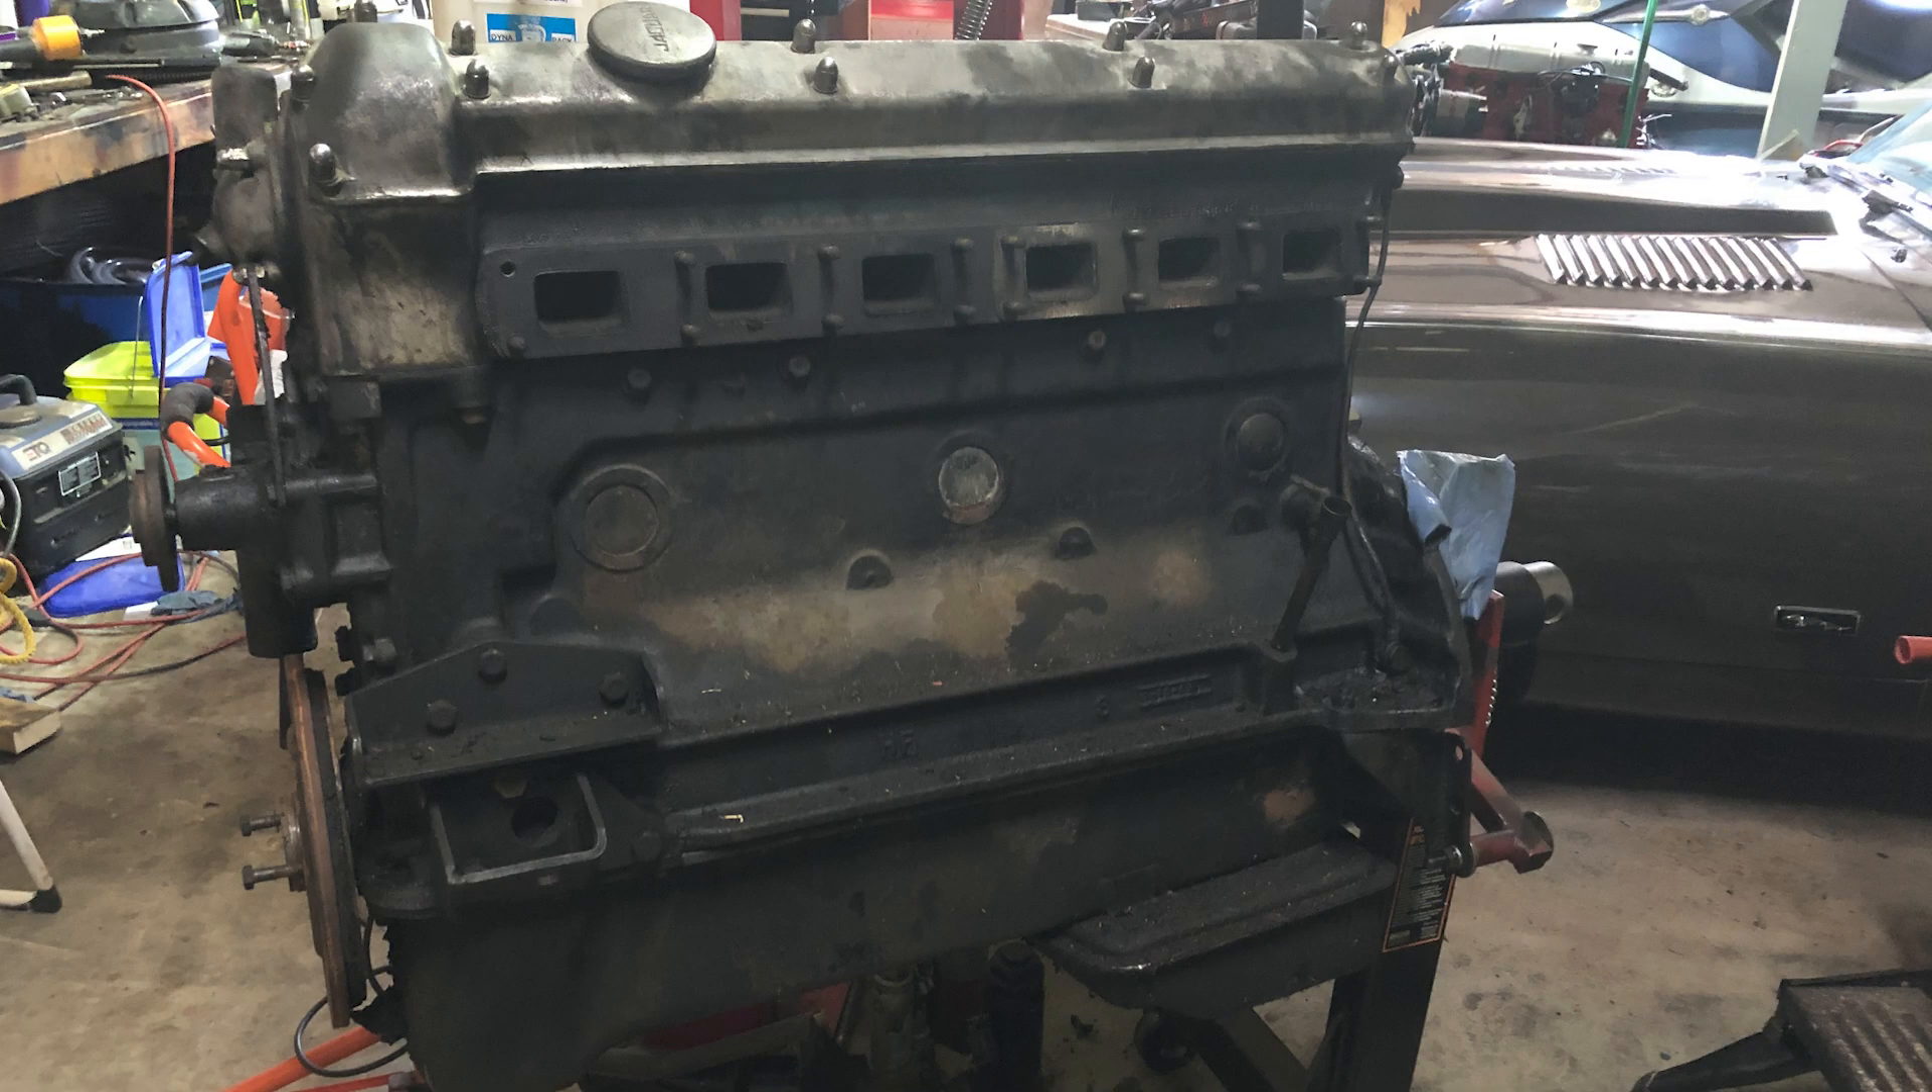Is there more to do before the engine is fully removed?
No.